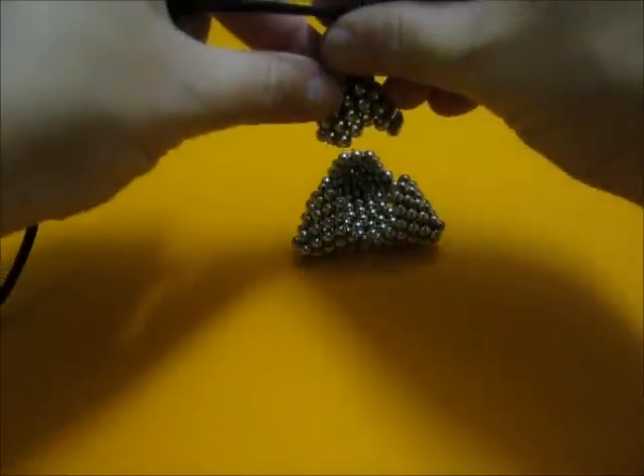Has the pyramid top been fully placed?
No.